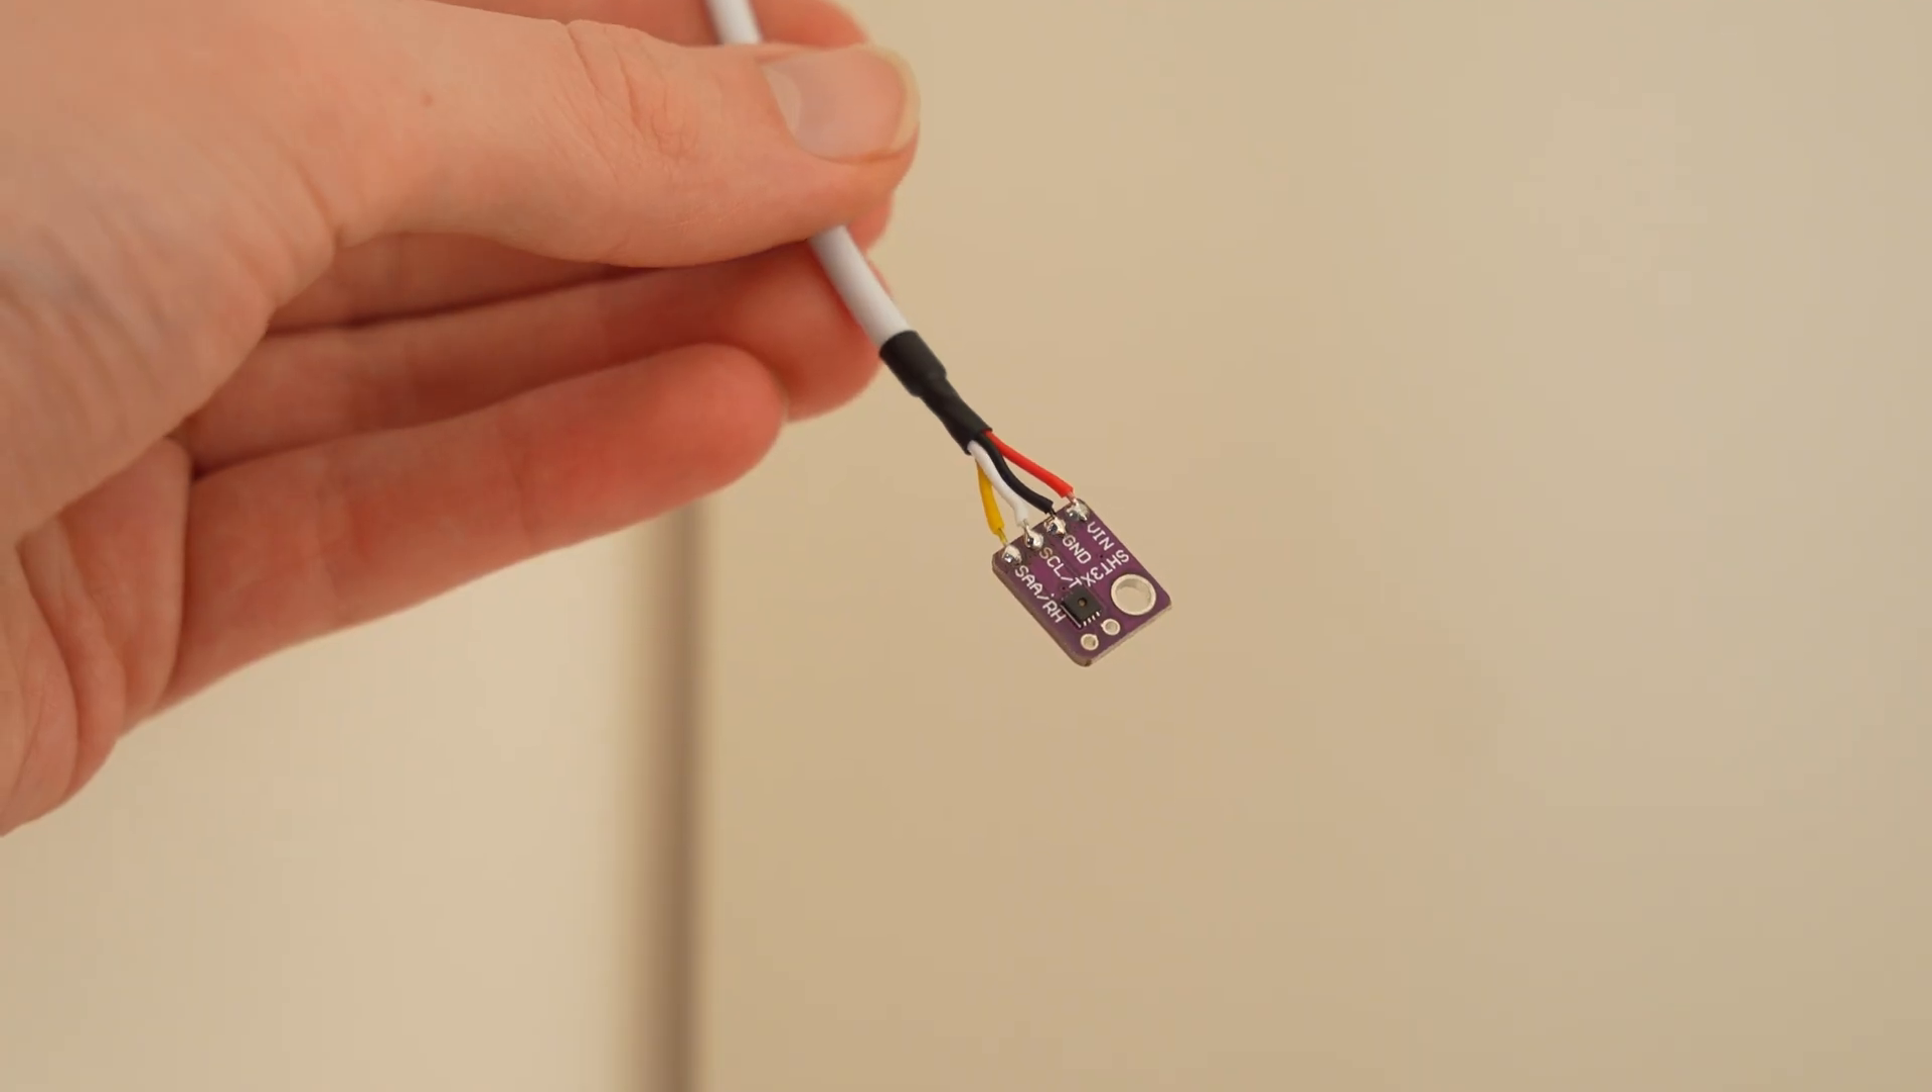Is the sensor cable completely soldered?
Yes.